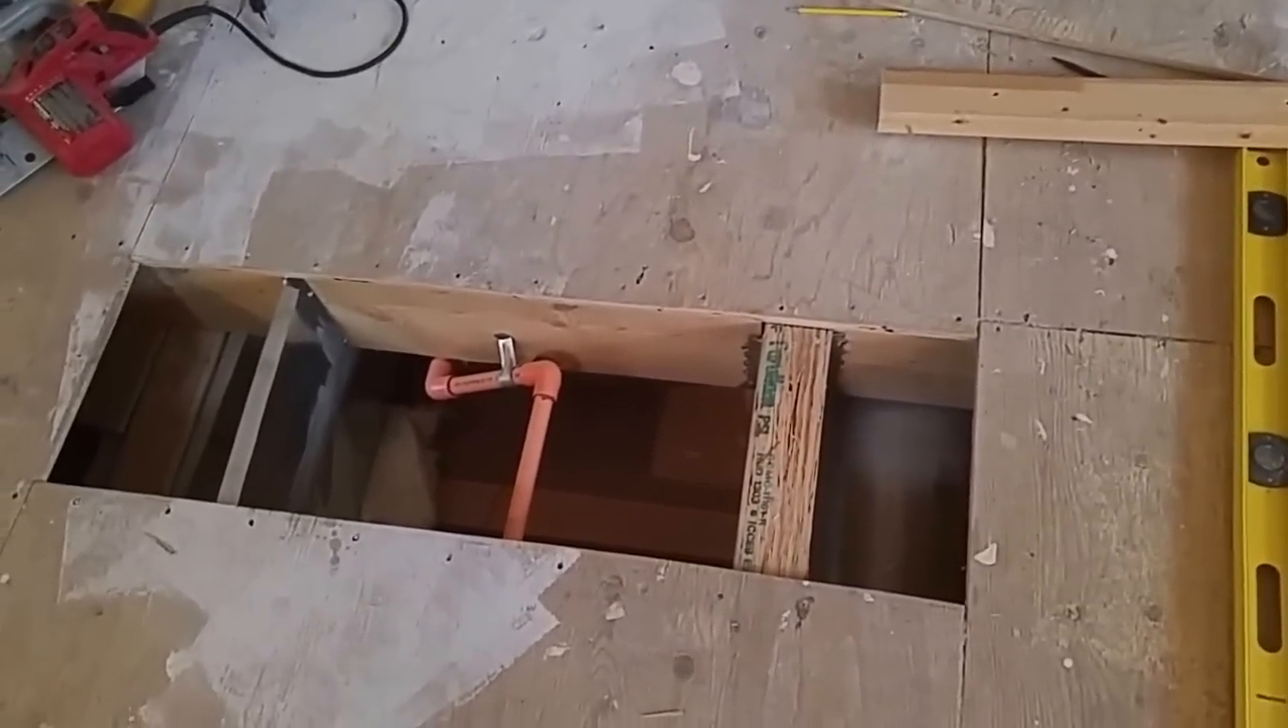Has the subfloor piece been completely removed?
Yes.